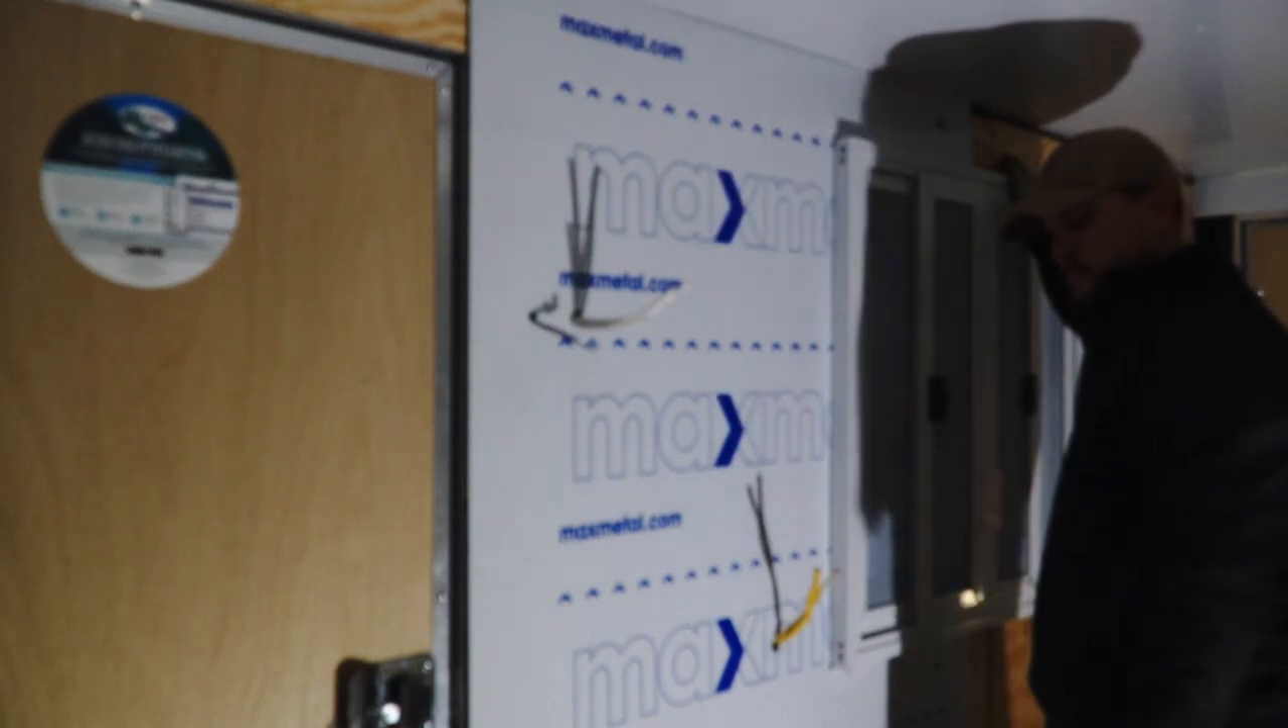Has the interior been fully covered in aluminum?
No.